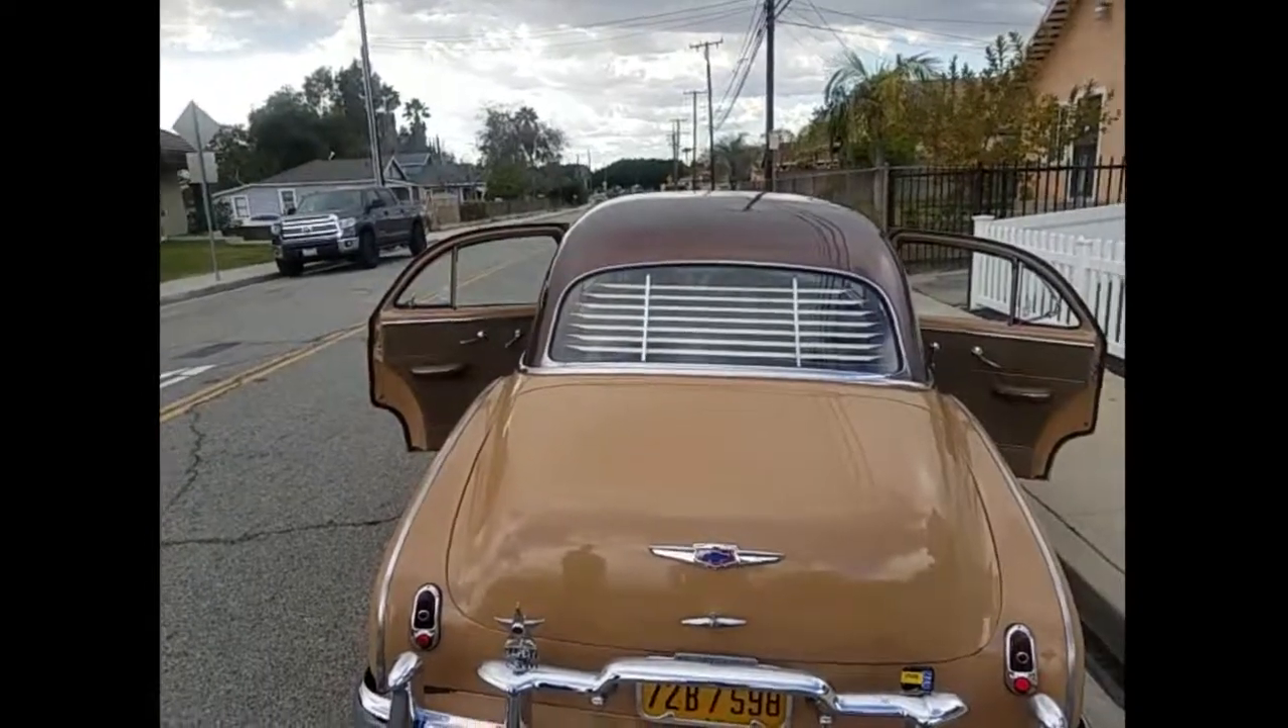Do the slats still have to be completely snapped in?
No.